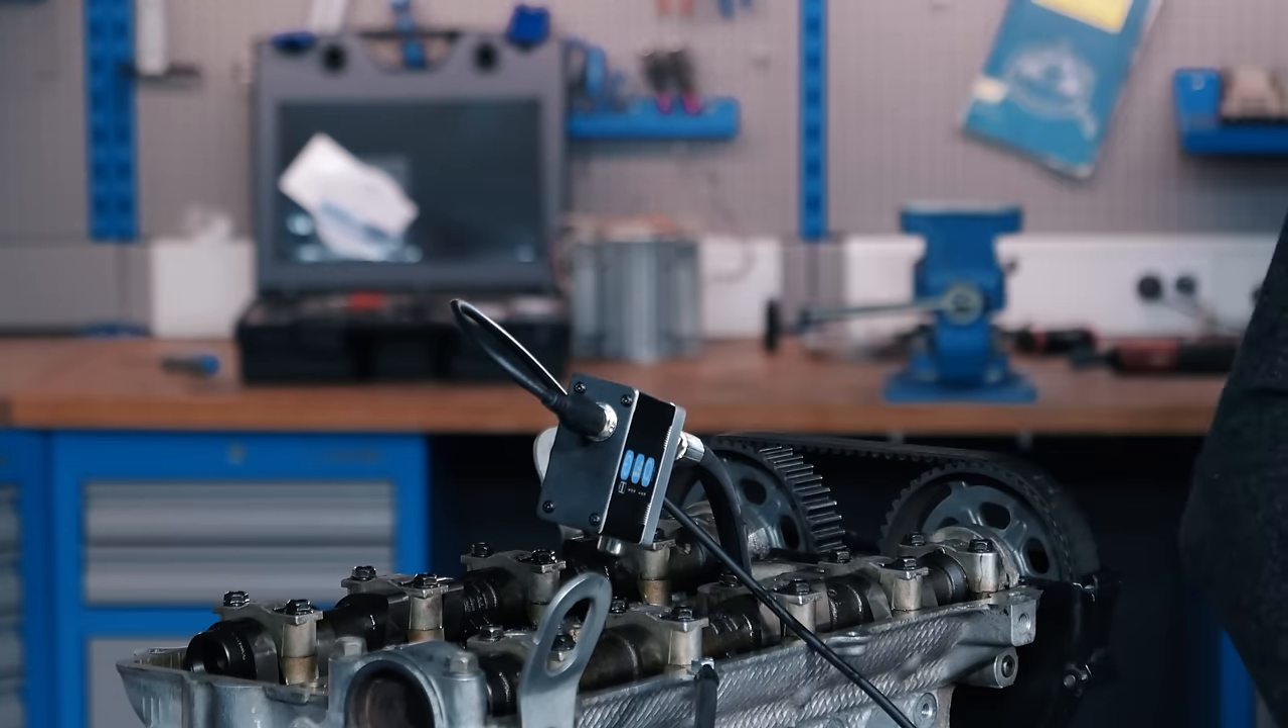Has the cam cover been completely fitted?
No.